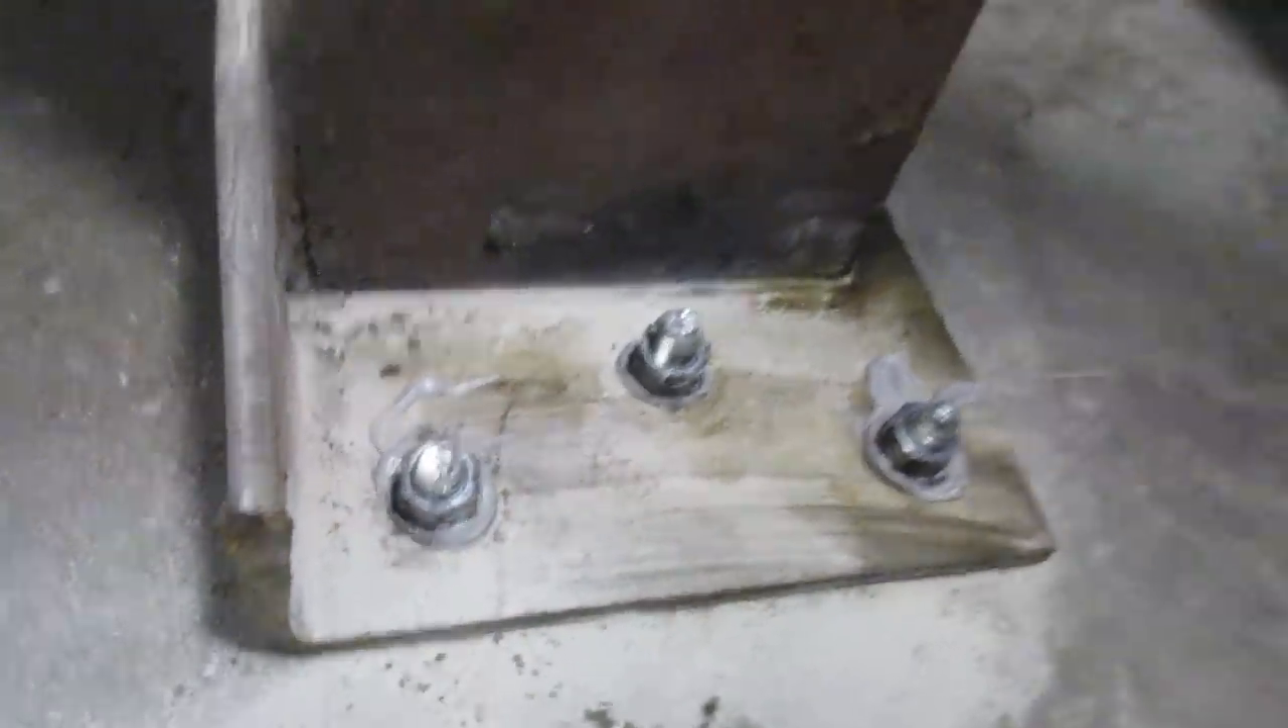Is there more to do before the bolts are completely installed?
No.